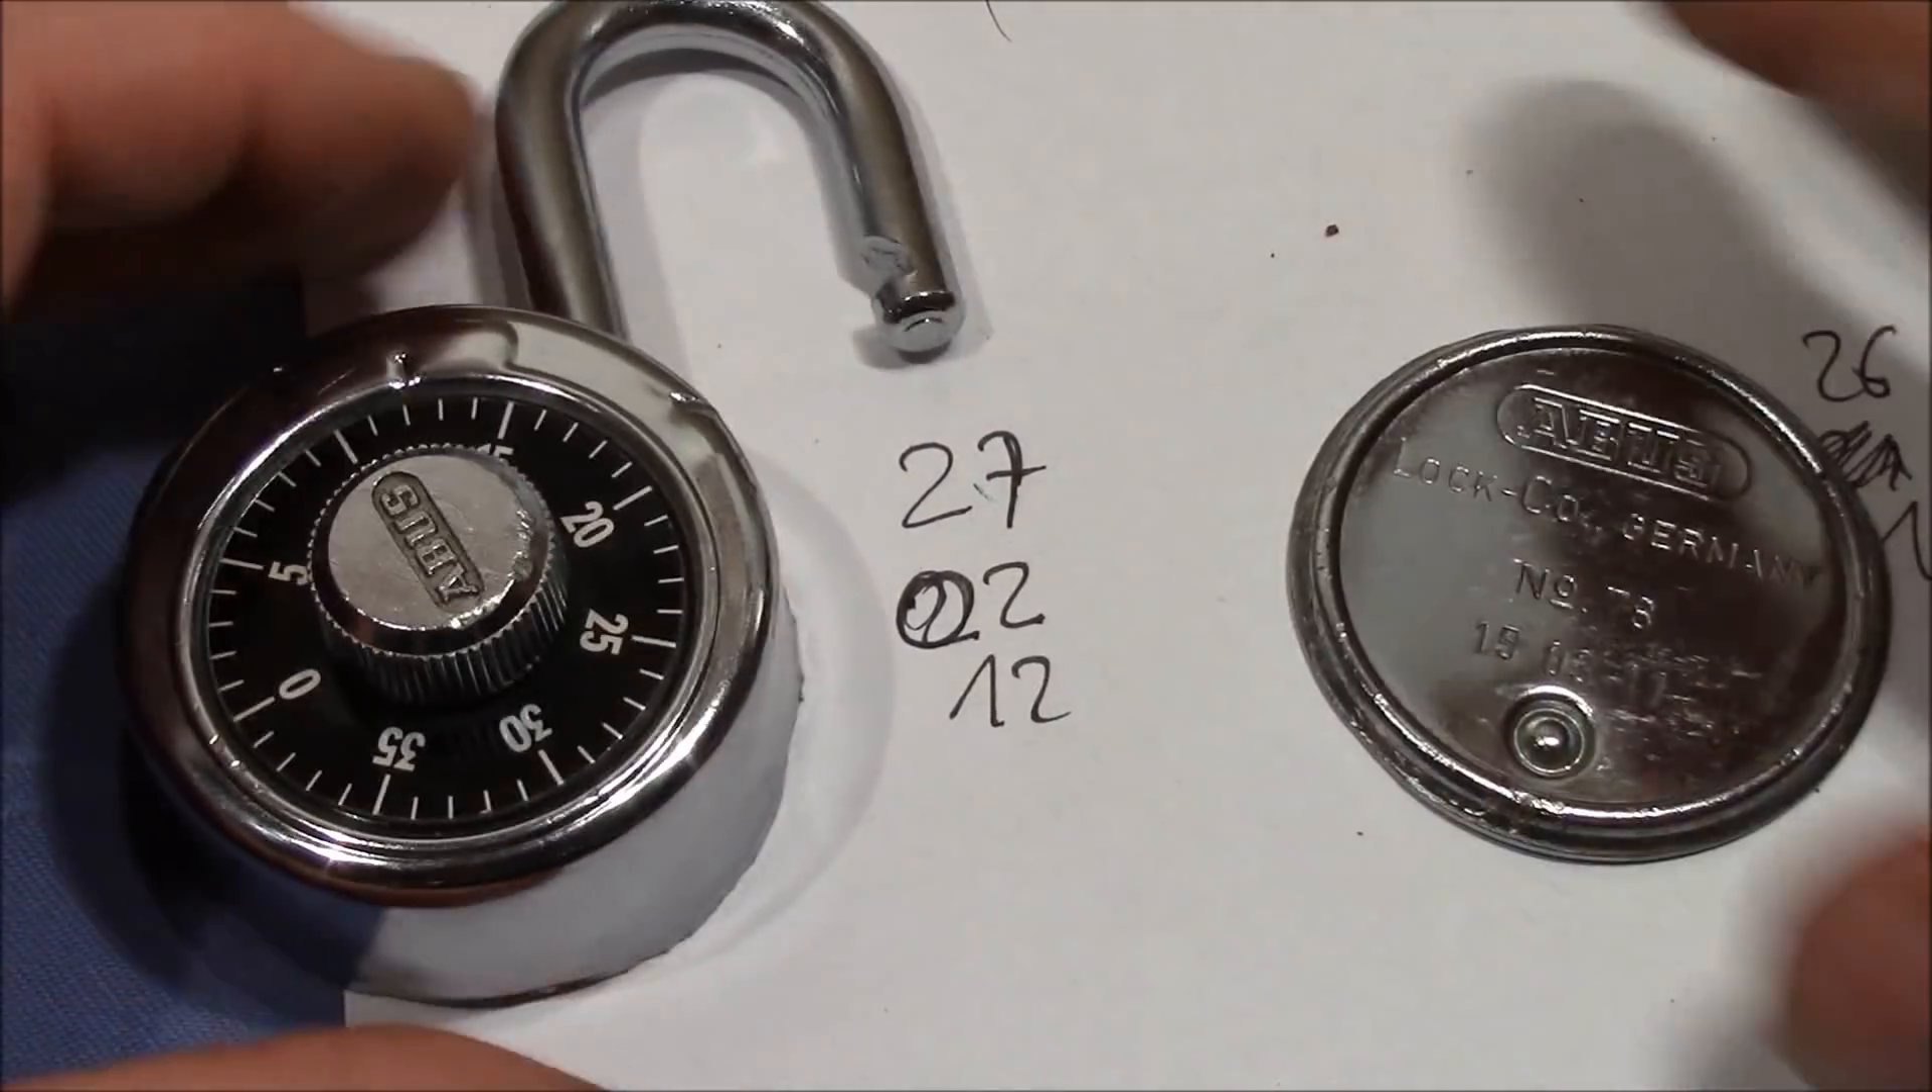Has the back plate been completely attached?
No.